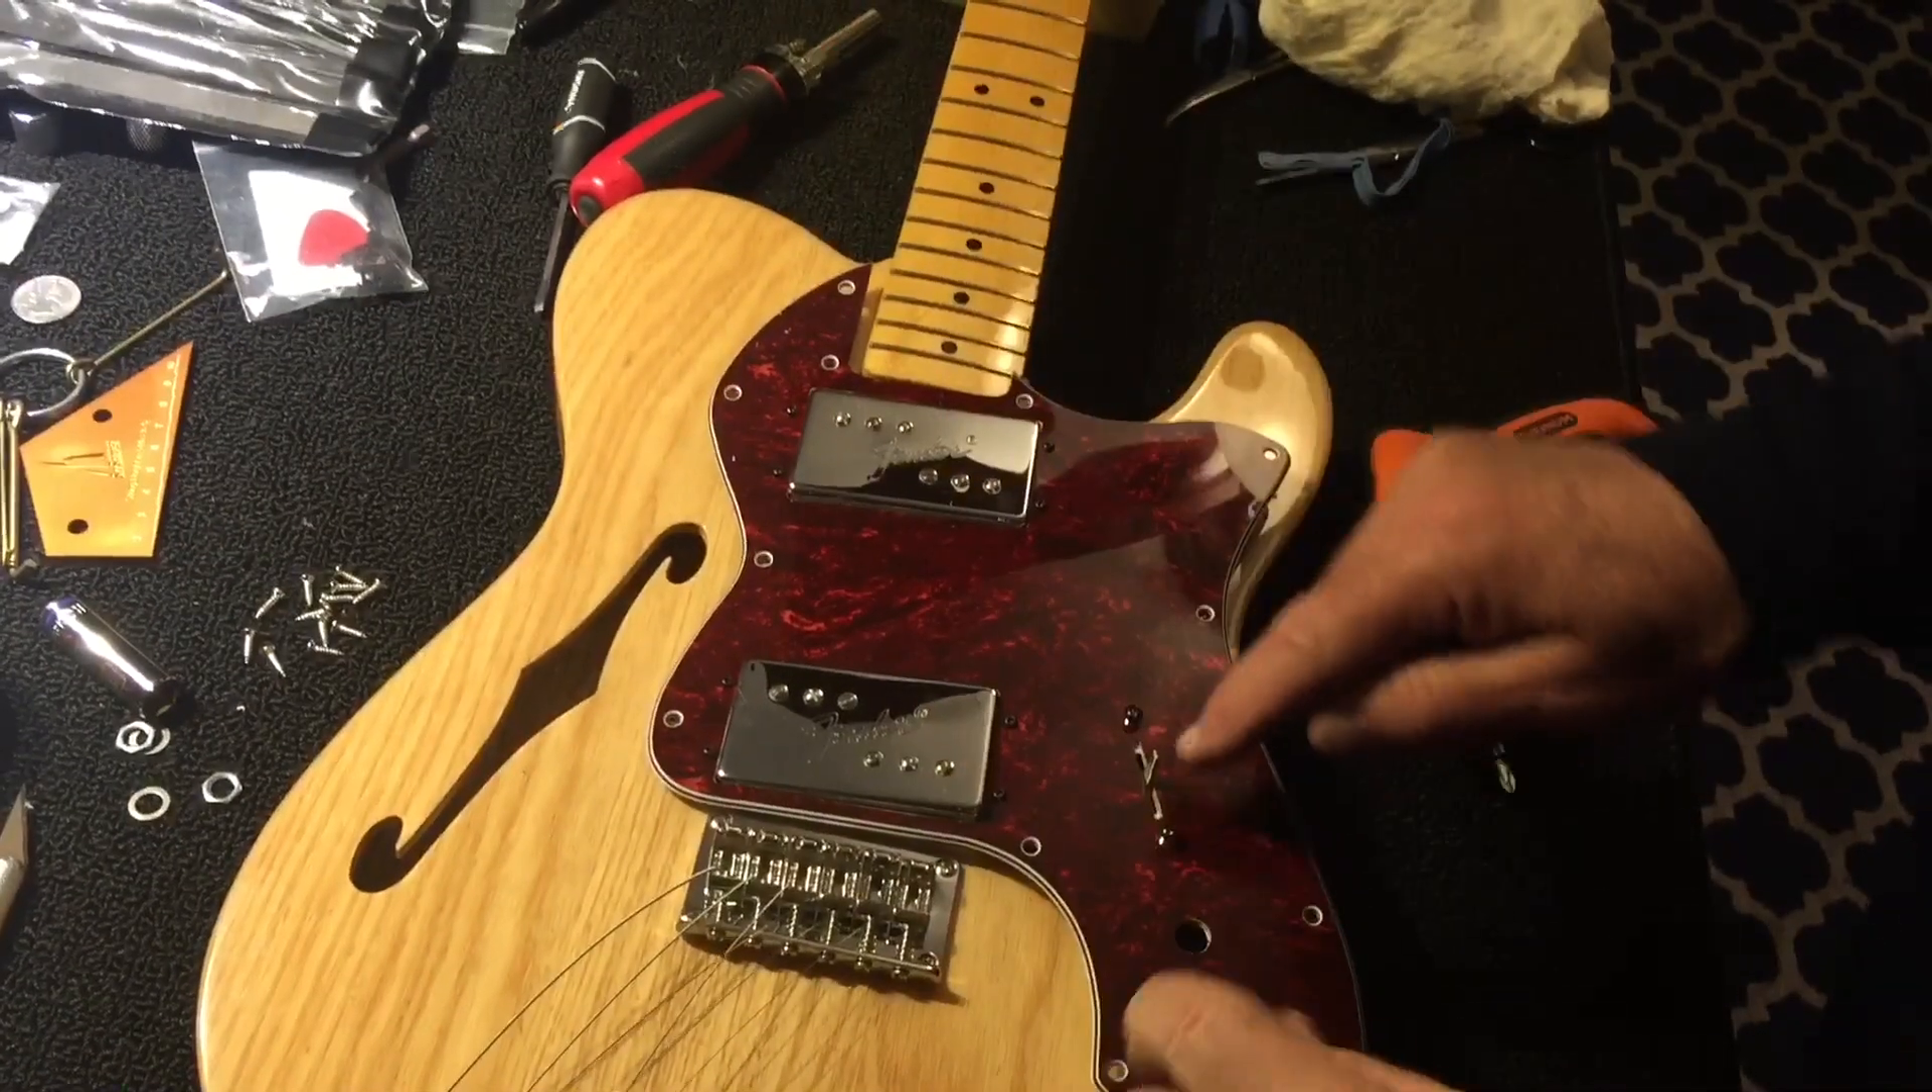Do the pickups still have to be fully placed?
No.